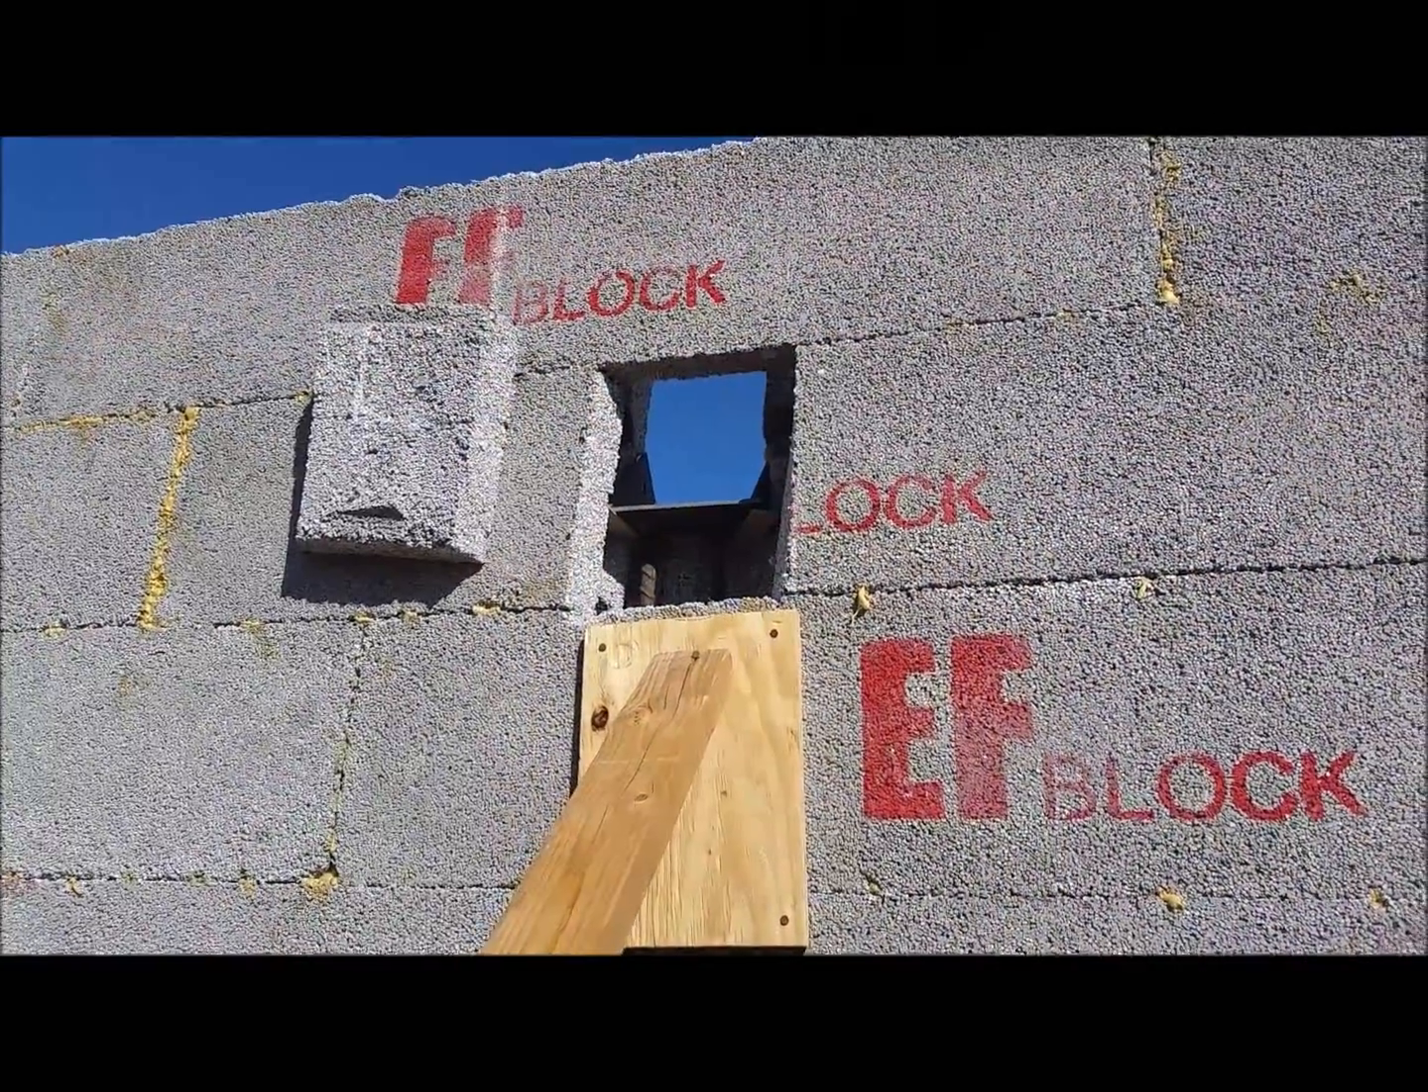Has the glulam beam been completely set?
No.